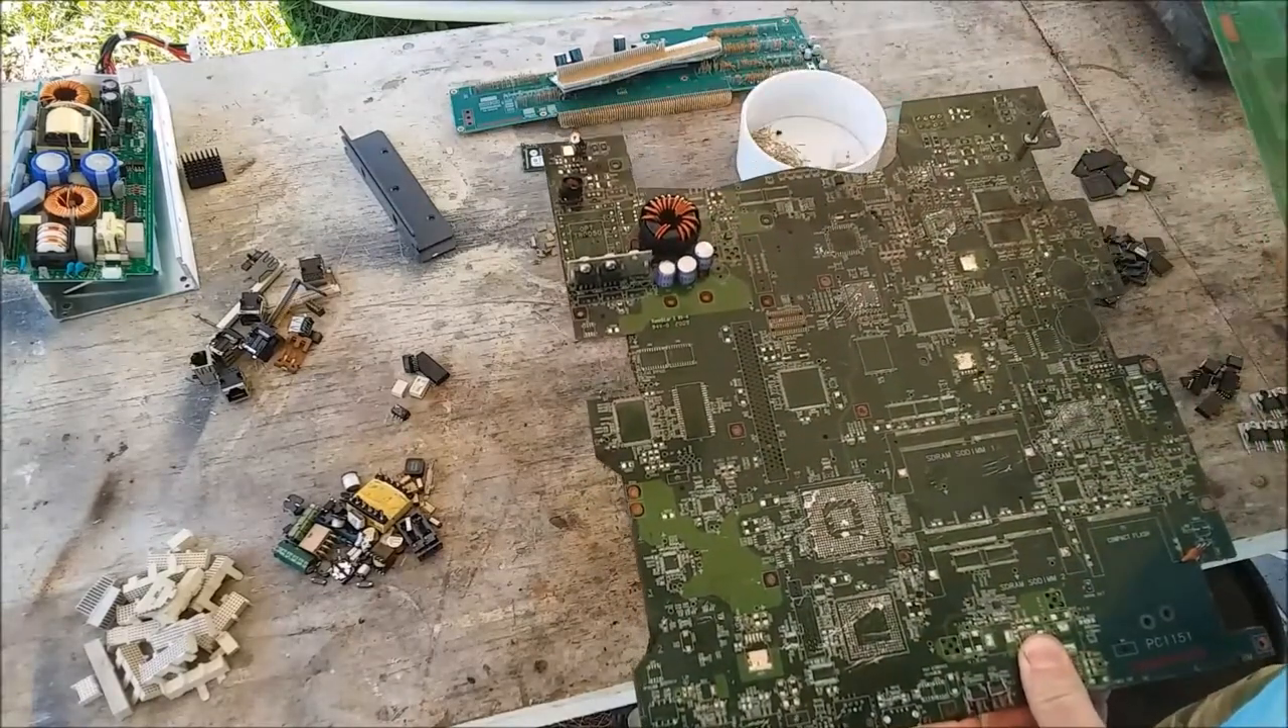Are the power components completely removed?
No.